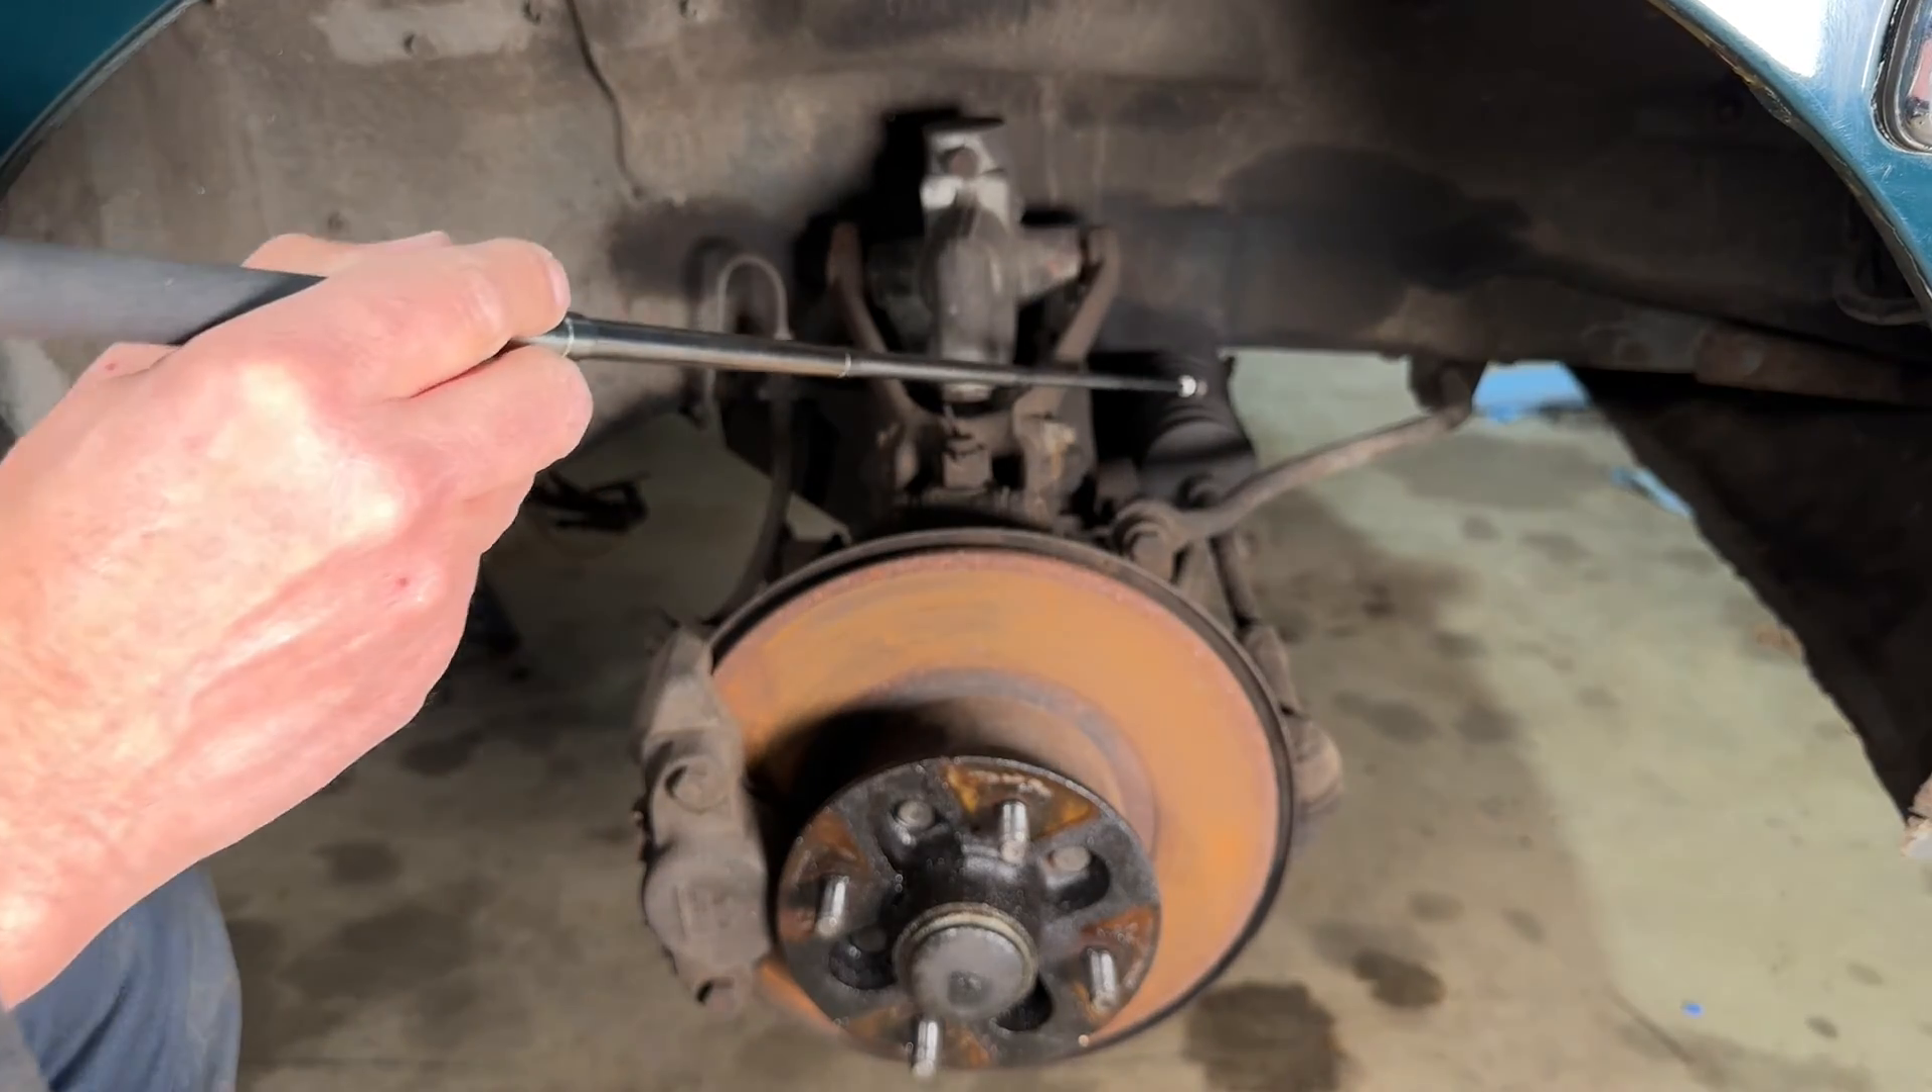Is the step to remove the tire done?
Yes.